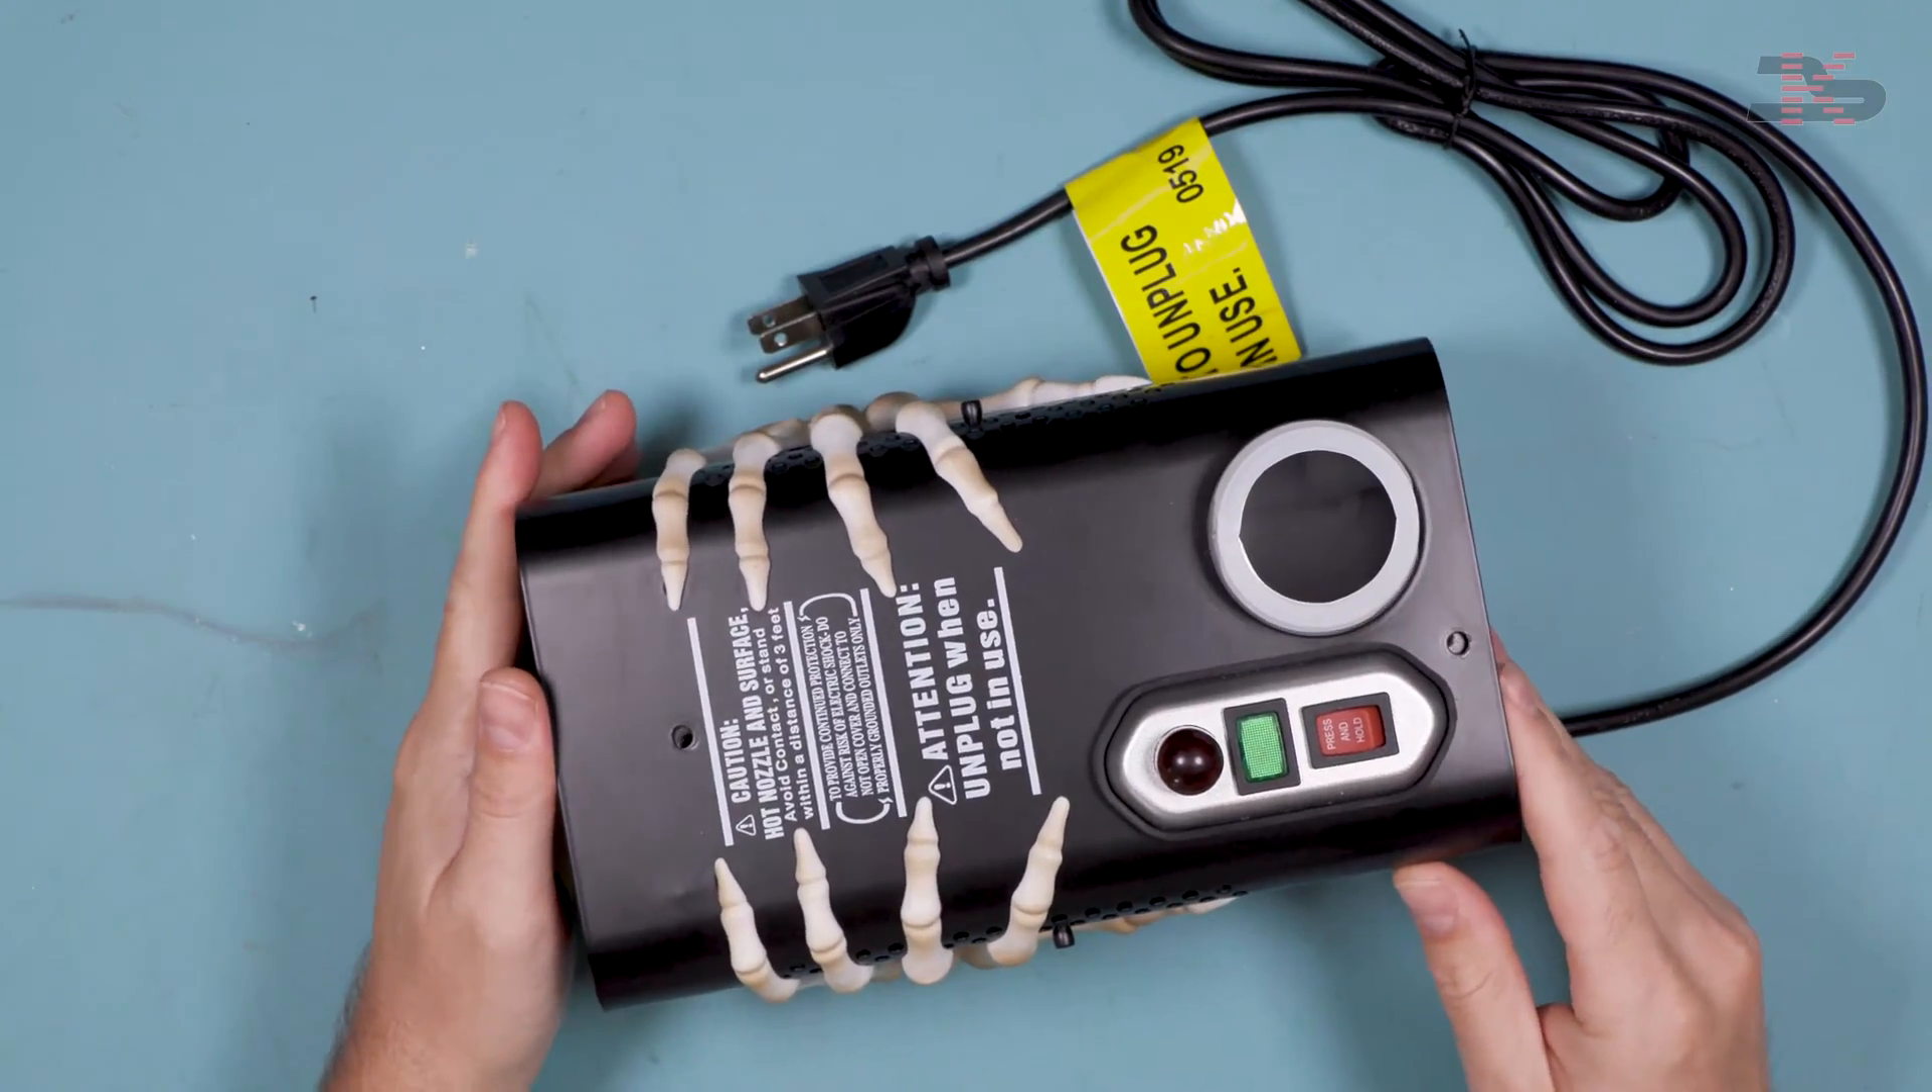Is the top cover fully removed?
No.